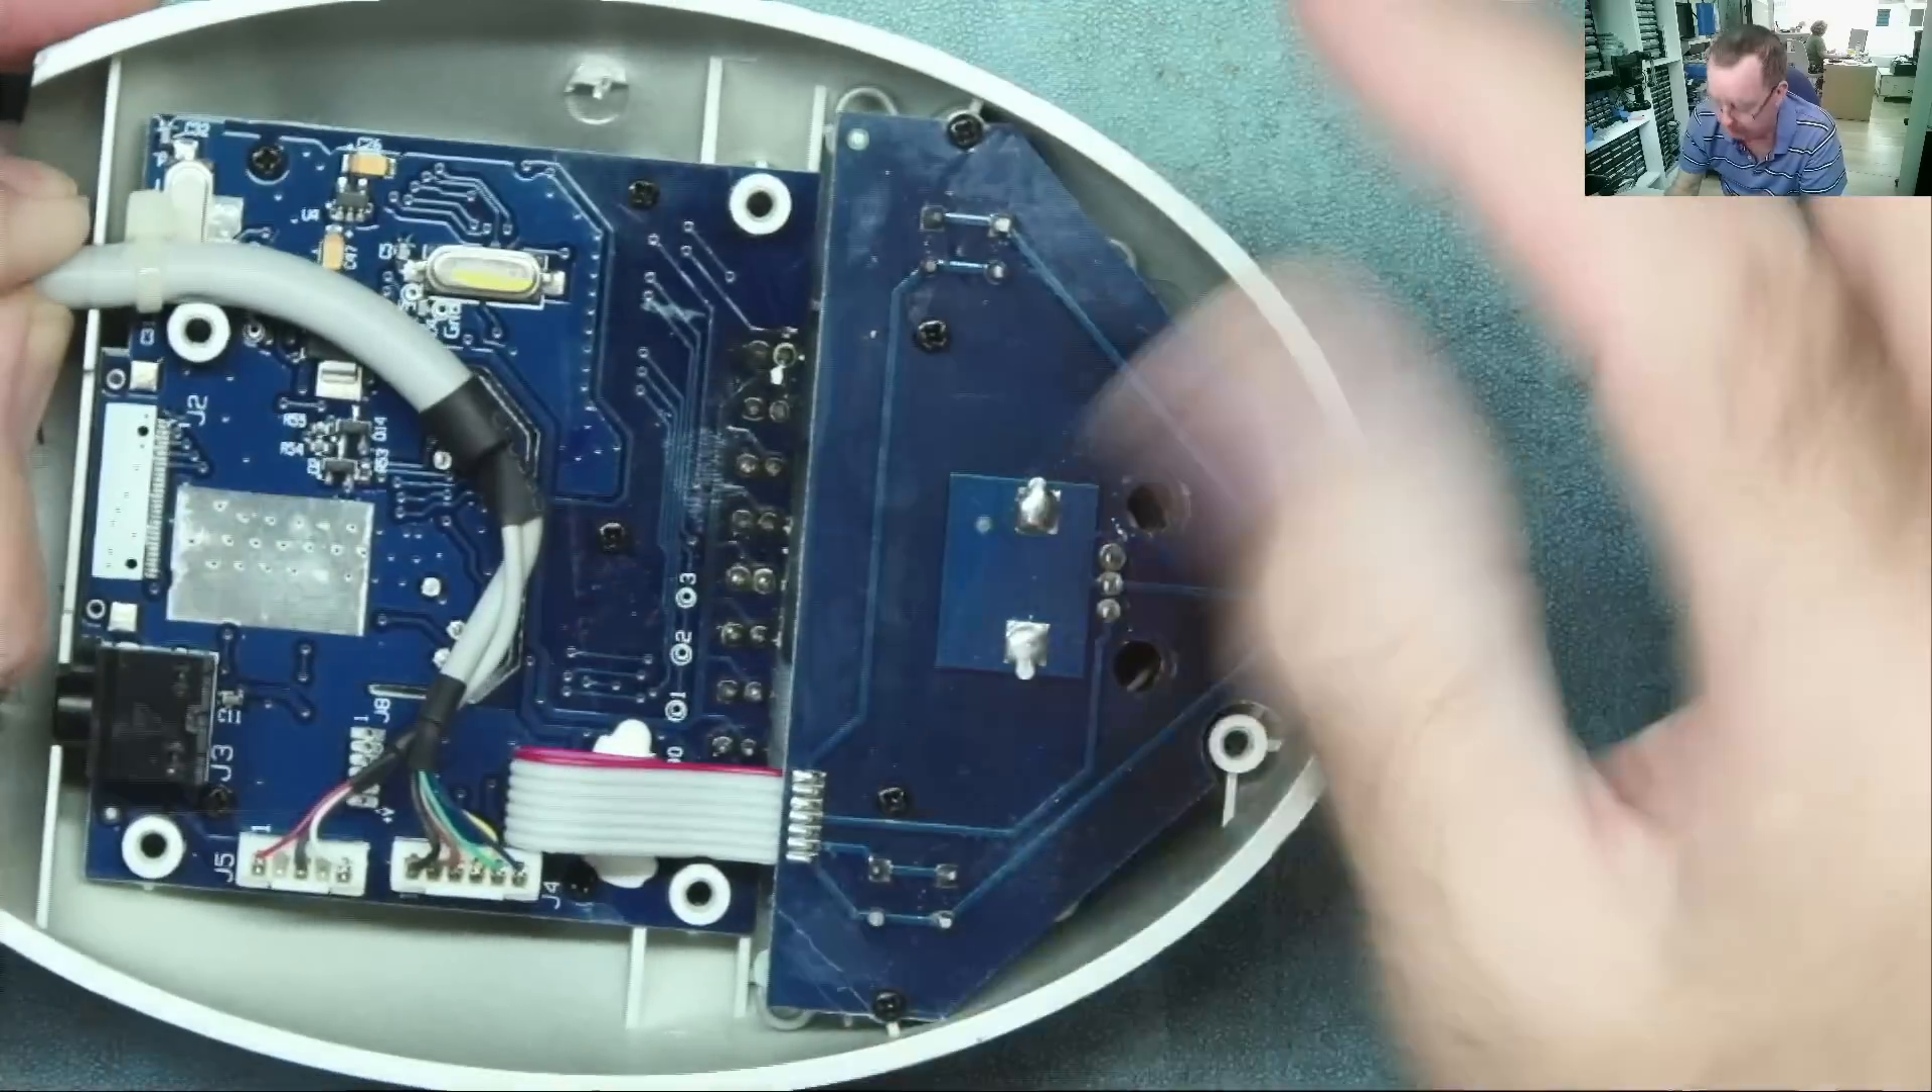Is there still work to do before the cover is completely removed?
No.